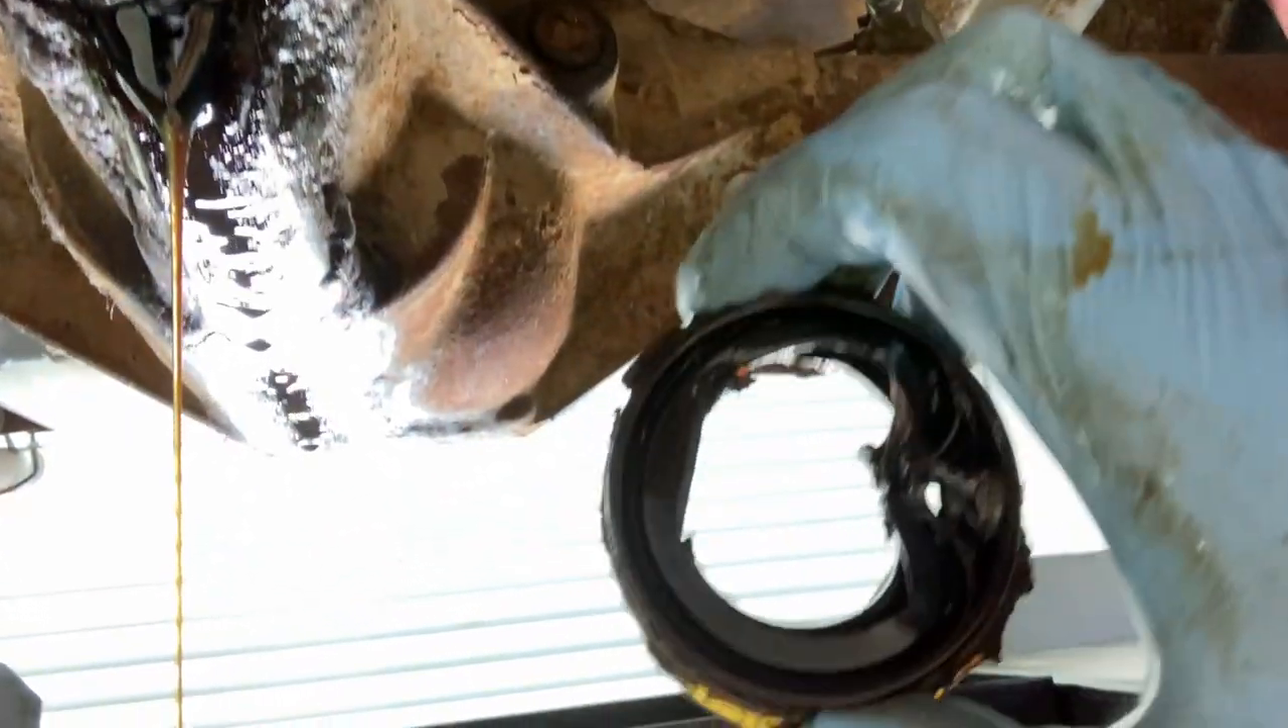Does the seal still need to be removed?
No.